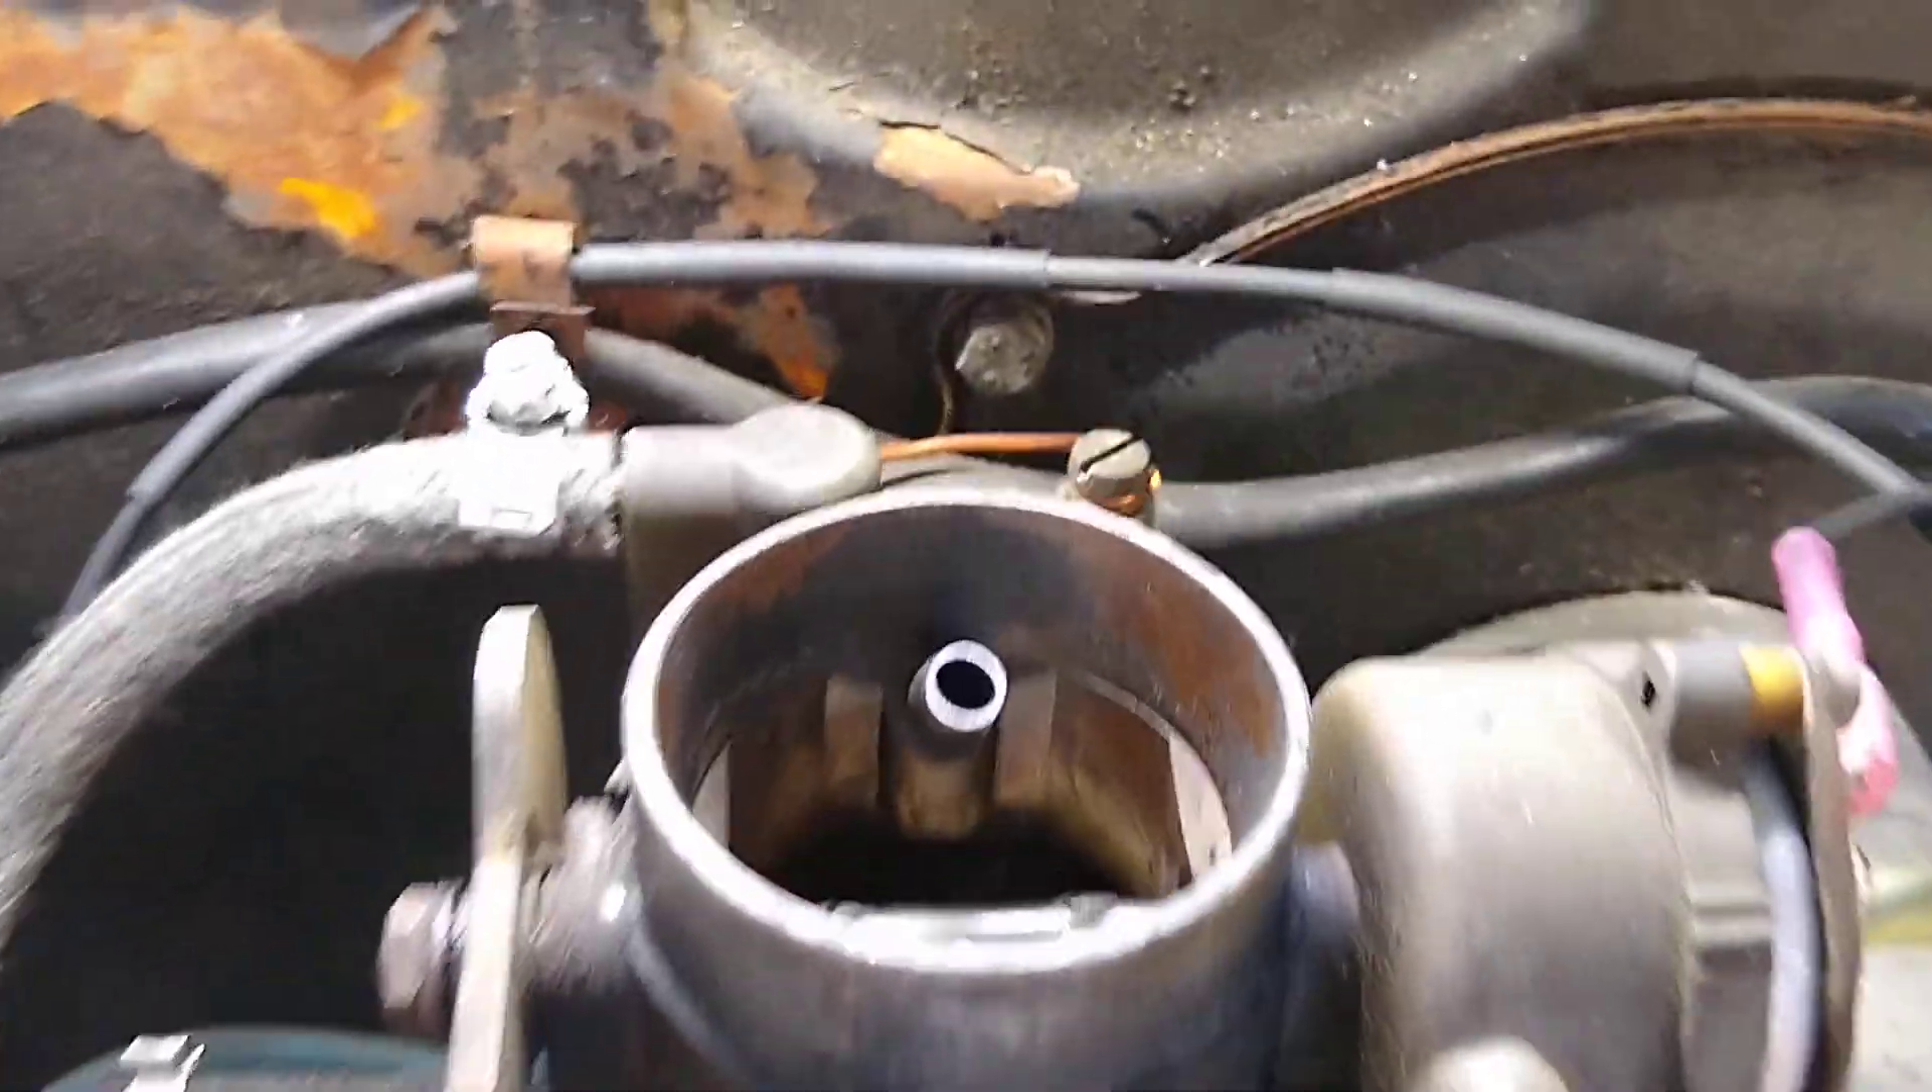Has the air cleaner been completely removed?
Yes.